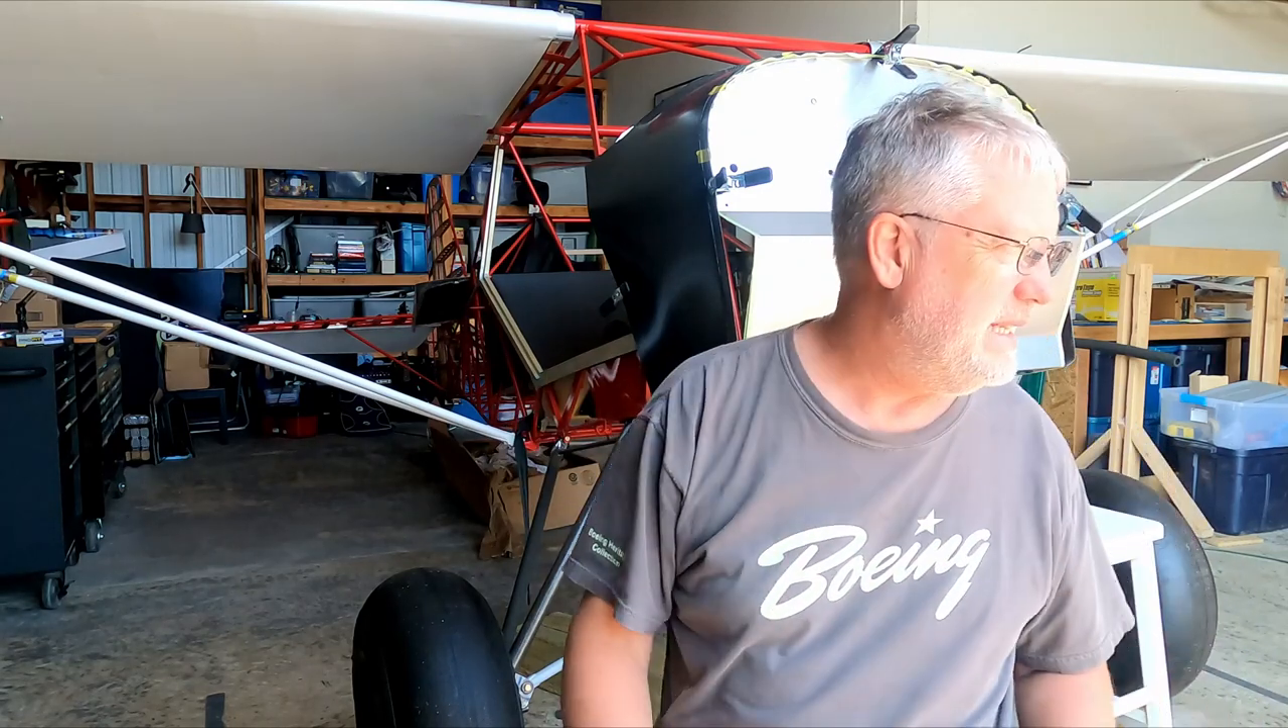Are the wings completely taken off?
No.